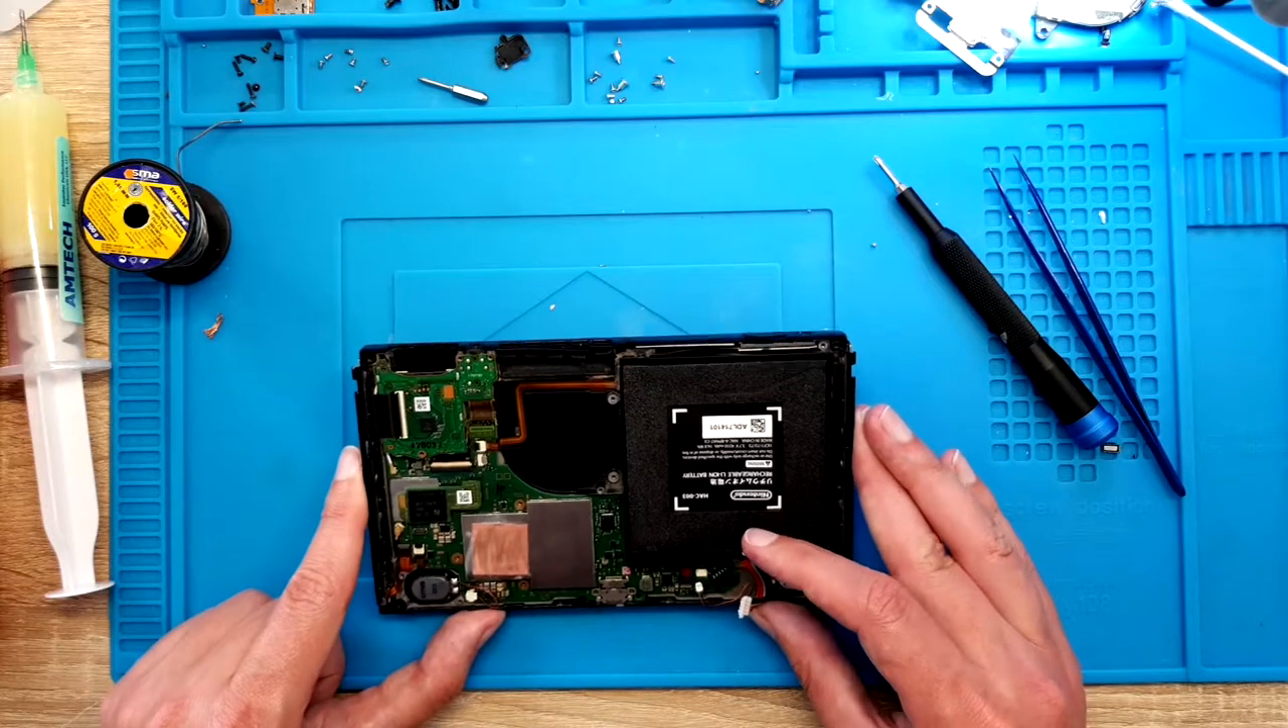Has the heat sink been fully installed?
No.